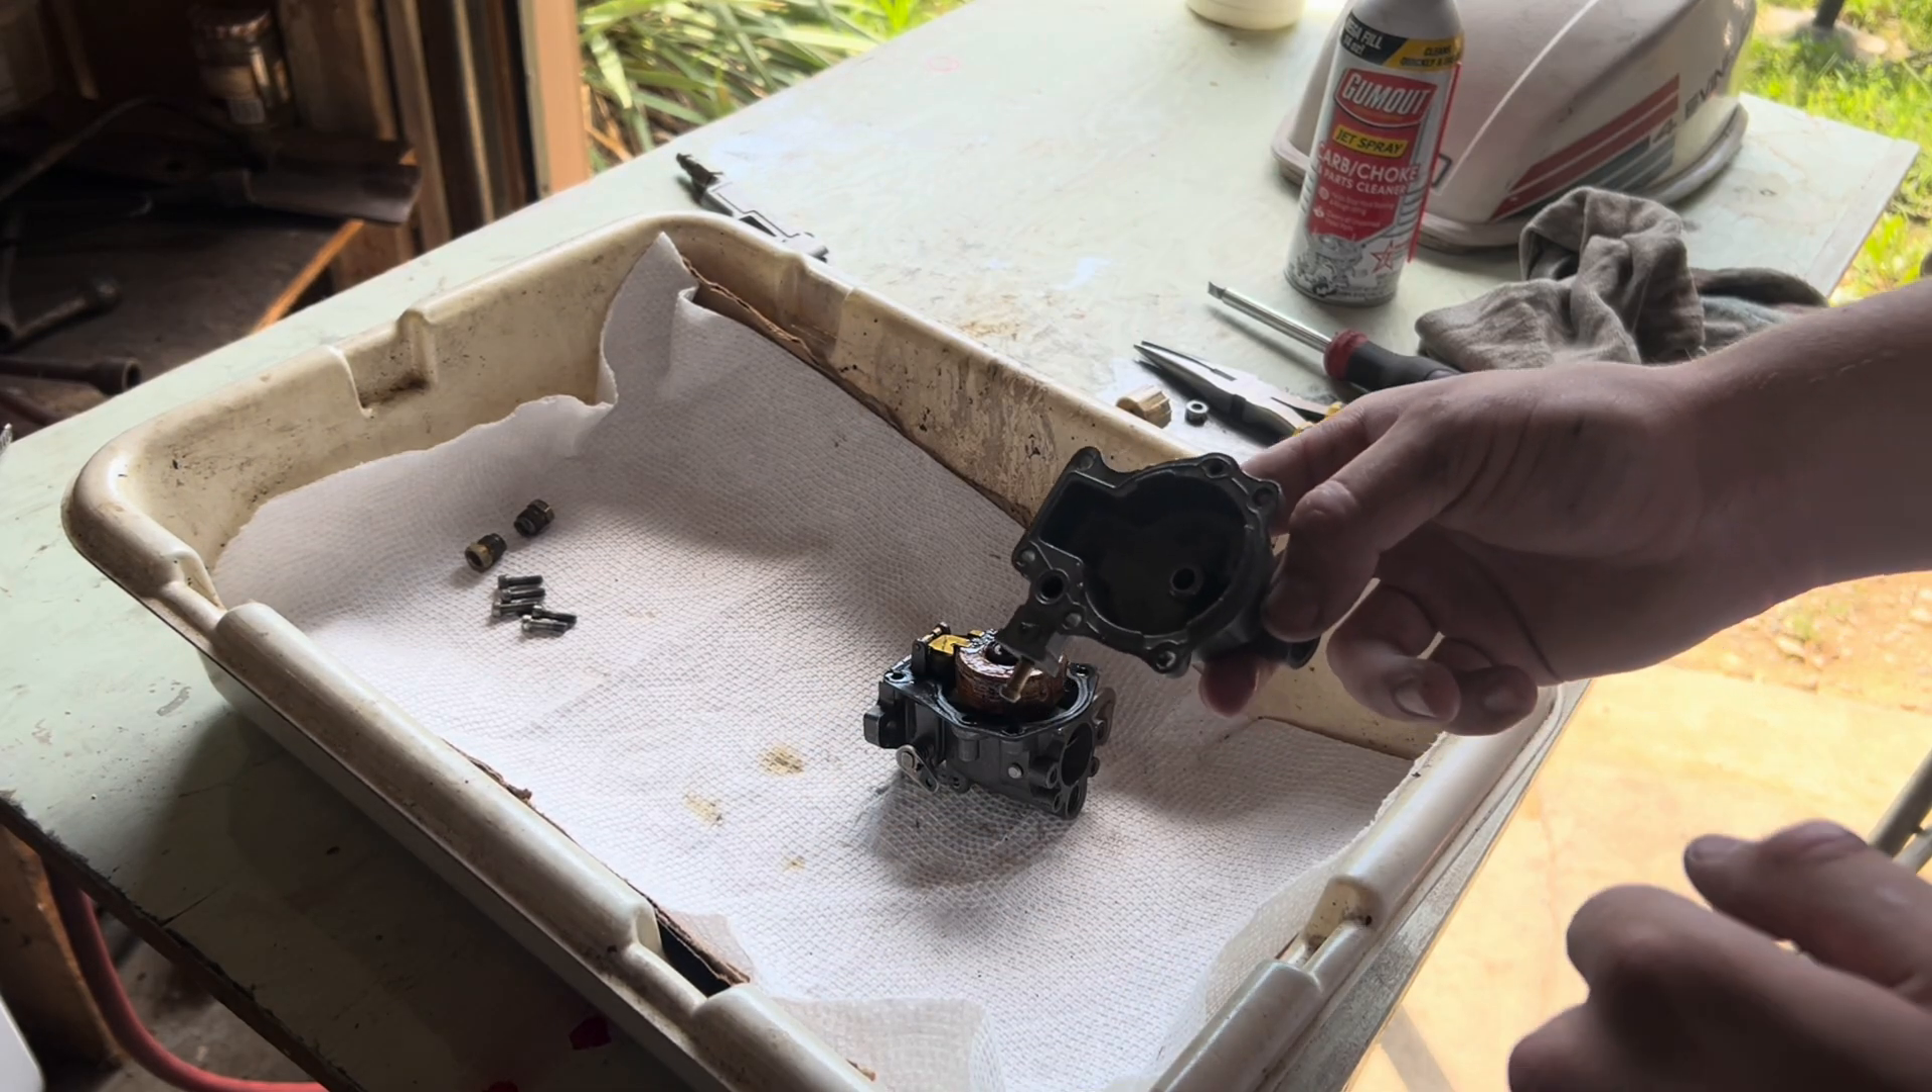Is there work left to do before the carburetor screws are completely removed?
No.